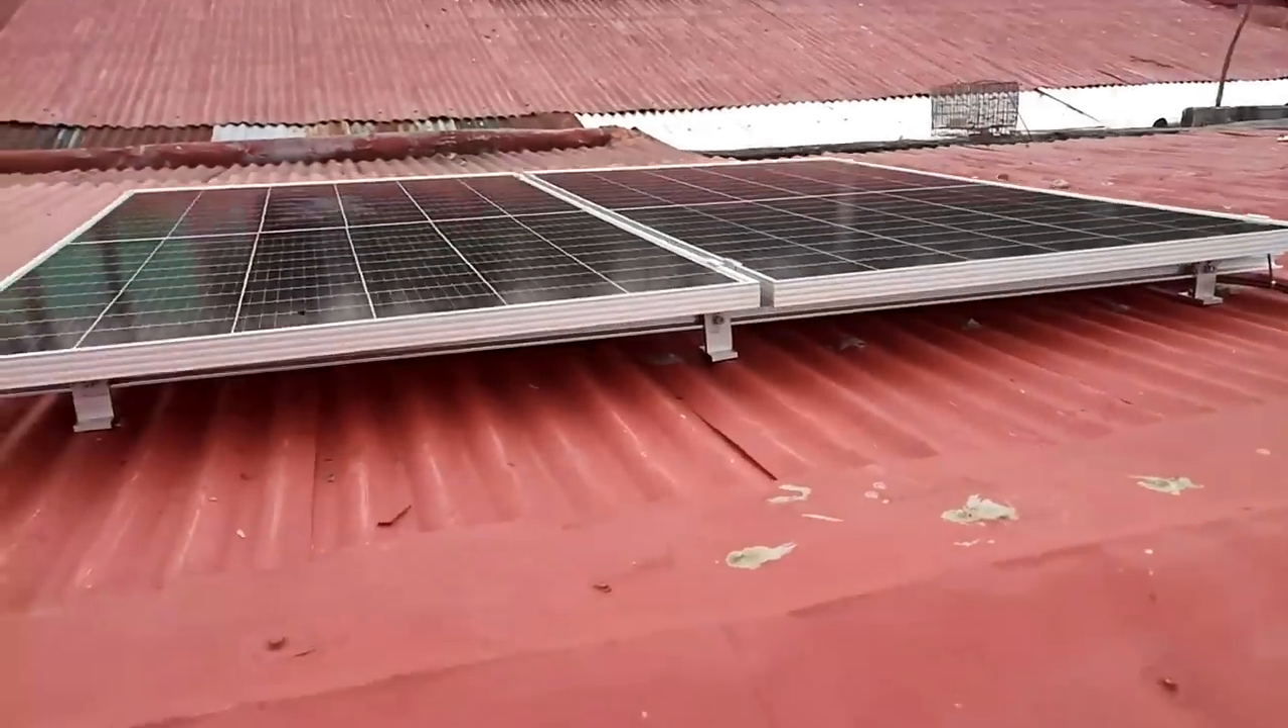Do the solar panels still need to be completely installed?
No.